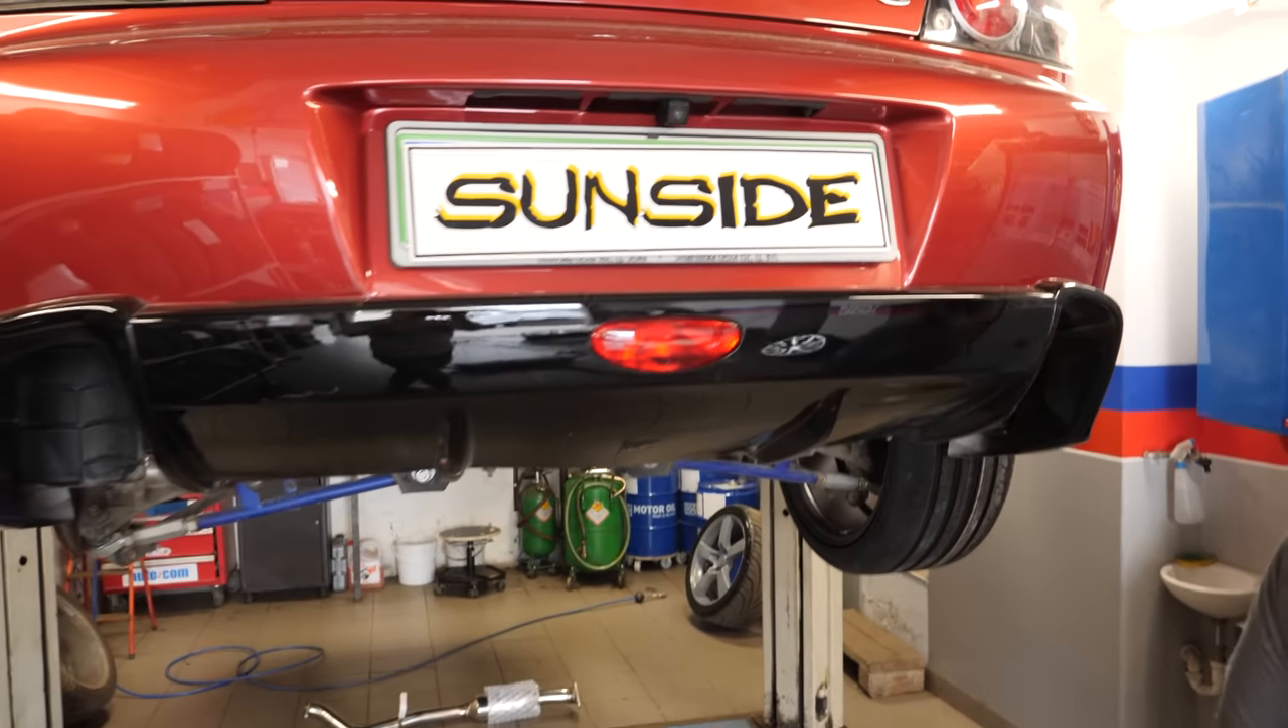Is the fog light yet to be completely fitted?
No.